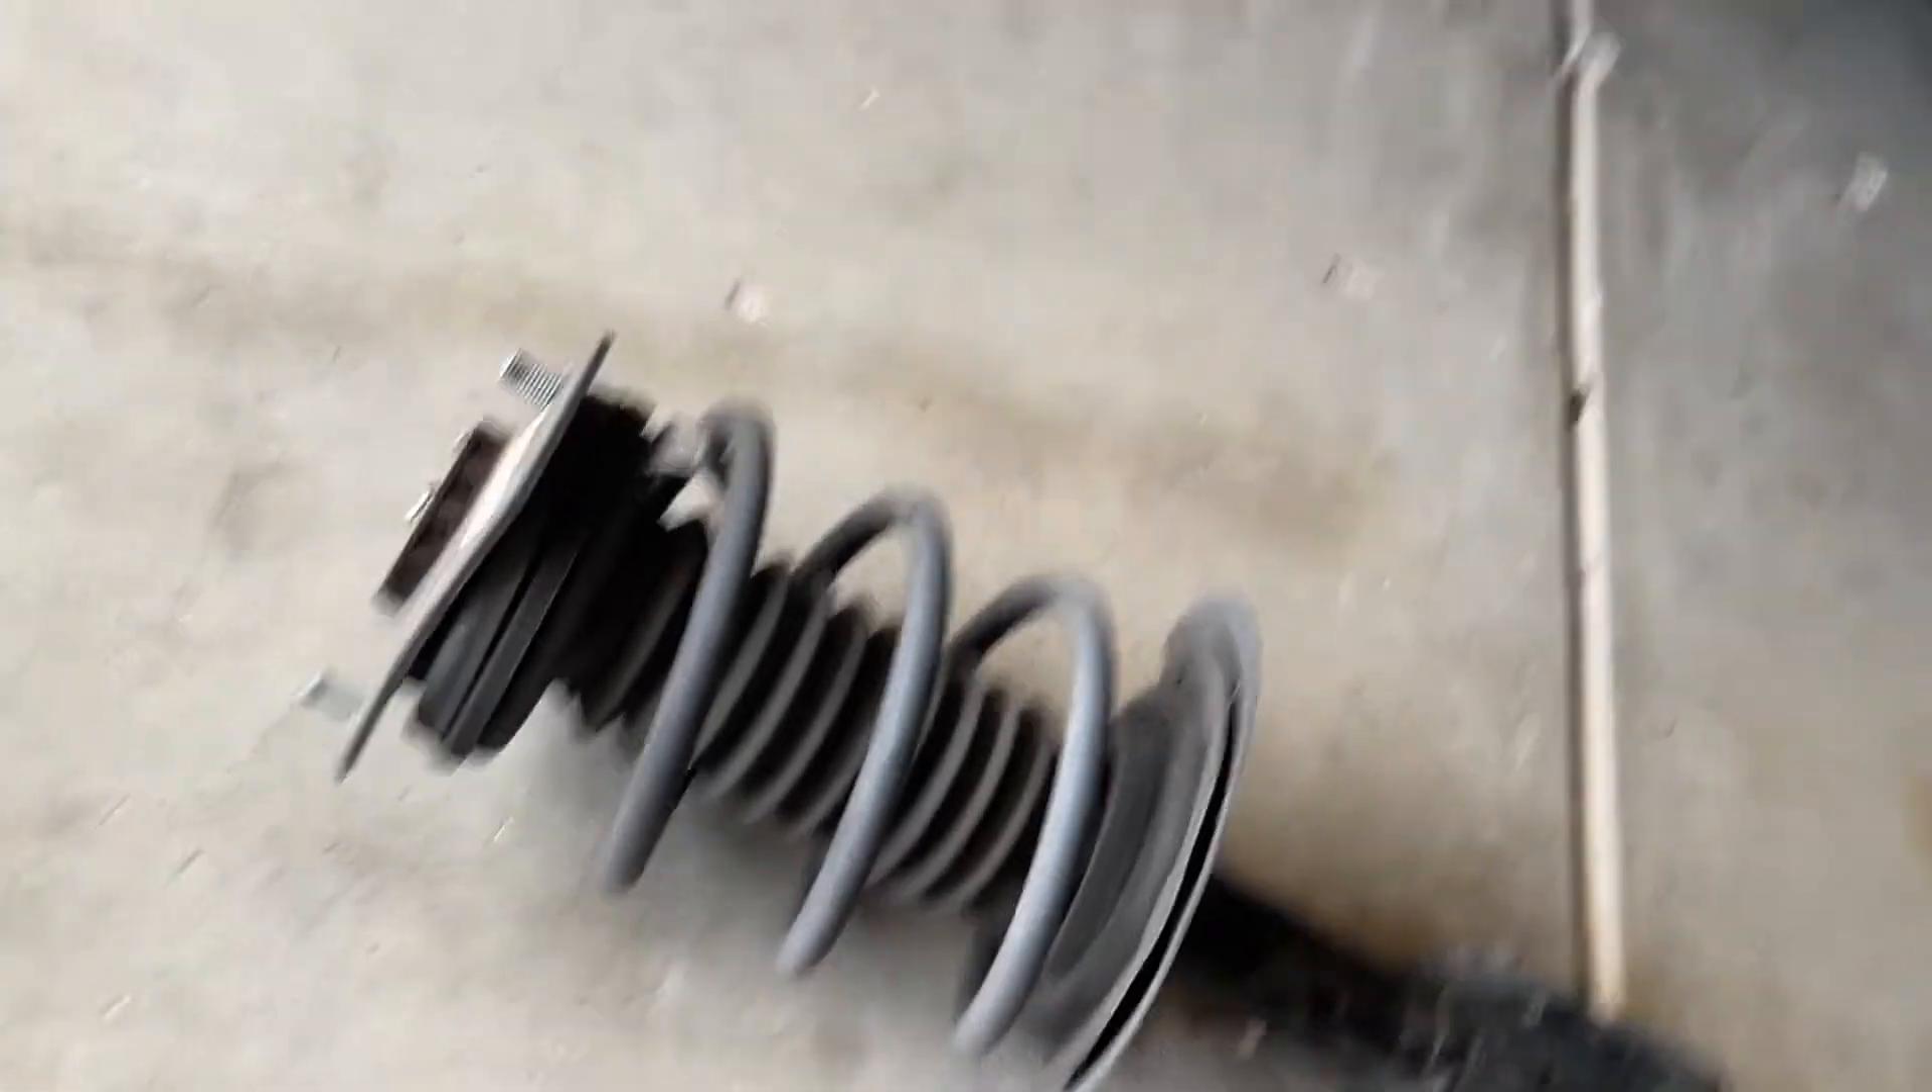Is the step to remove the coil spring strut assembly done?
Yes.